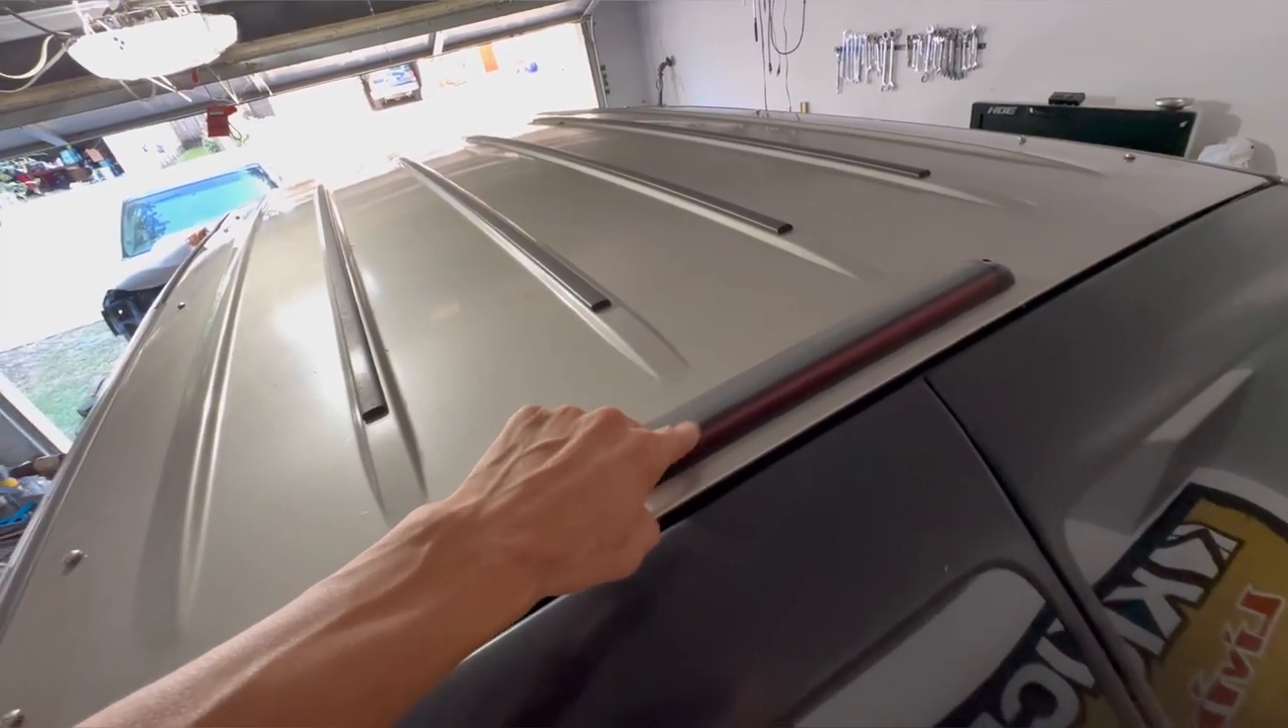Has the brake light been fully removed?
No.